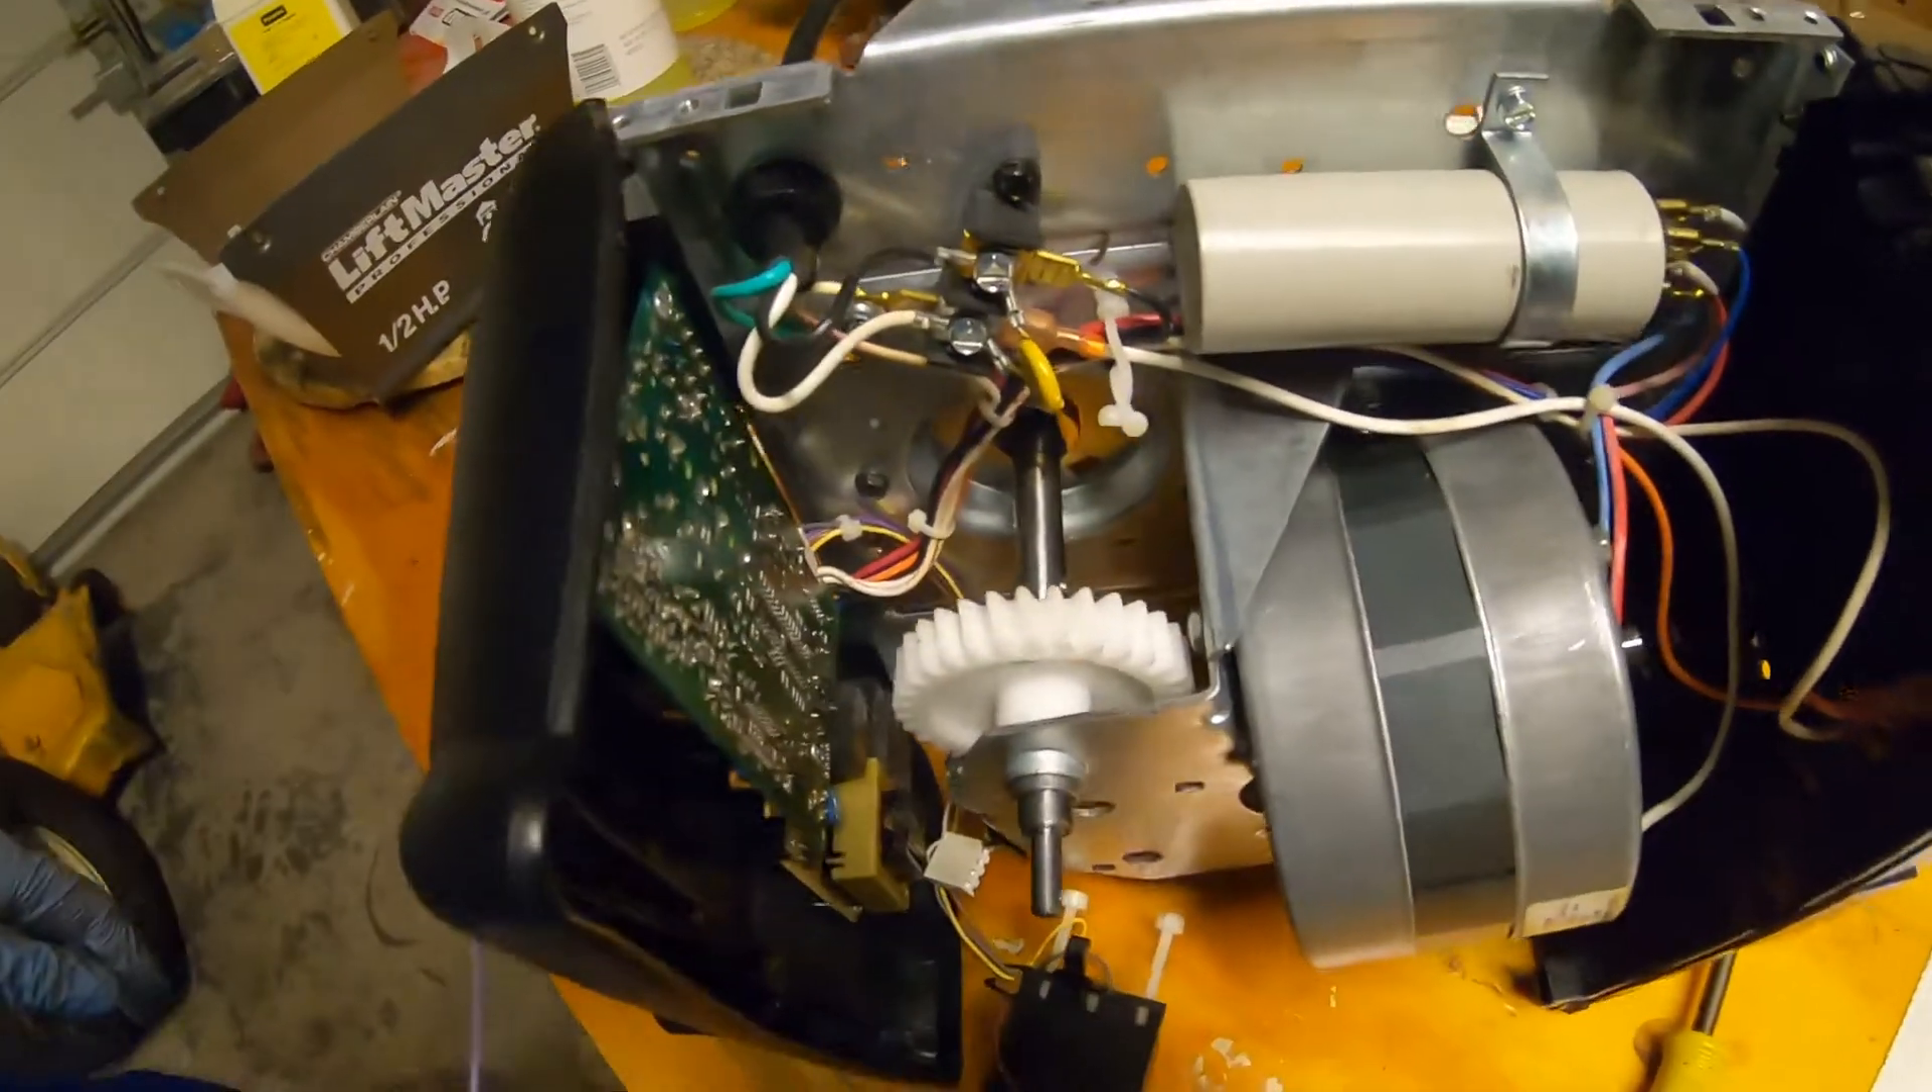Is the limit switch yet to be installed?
Yes.